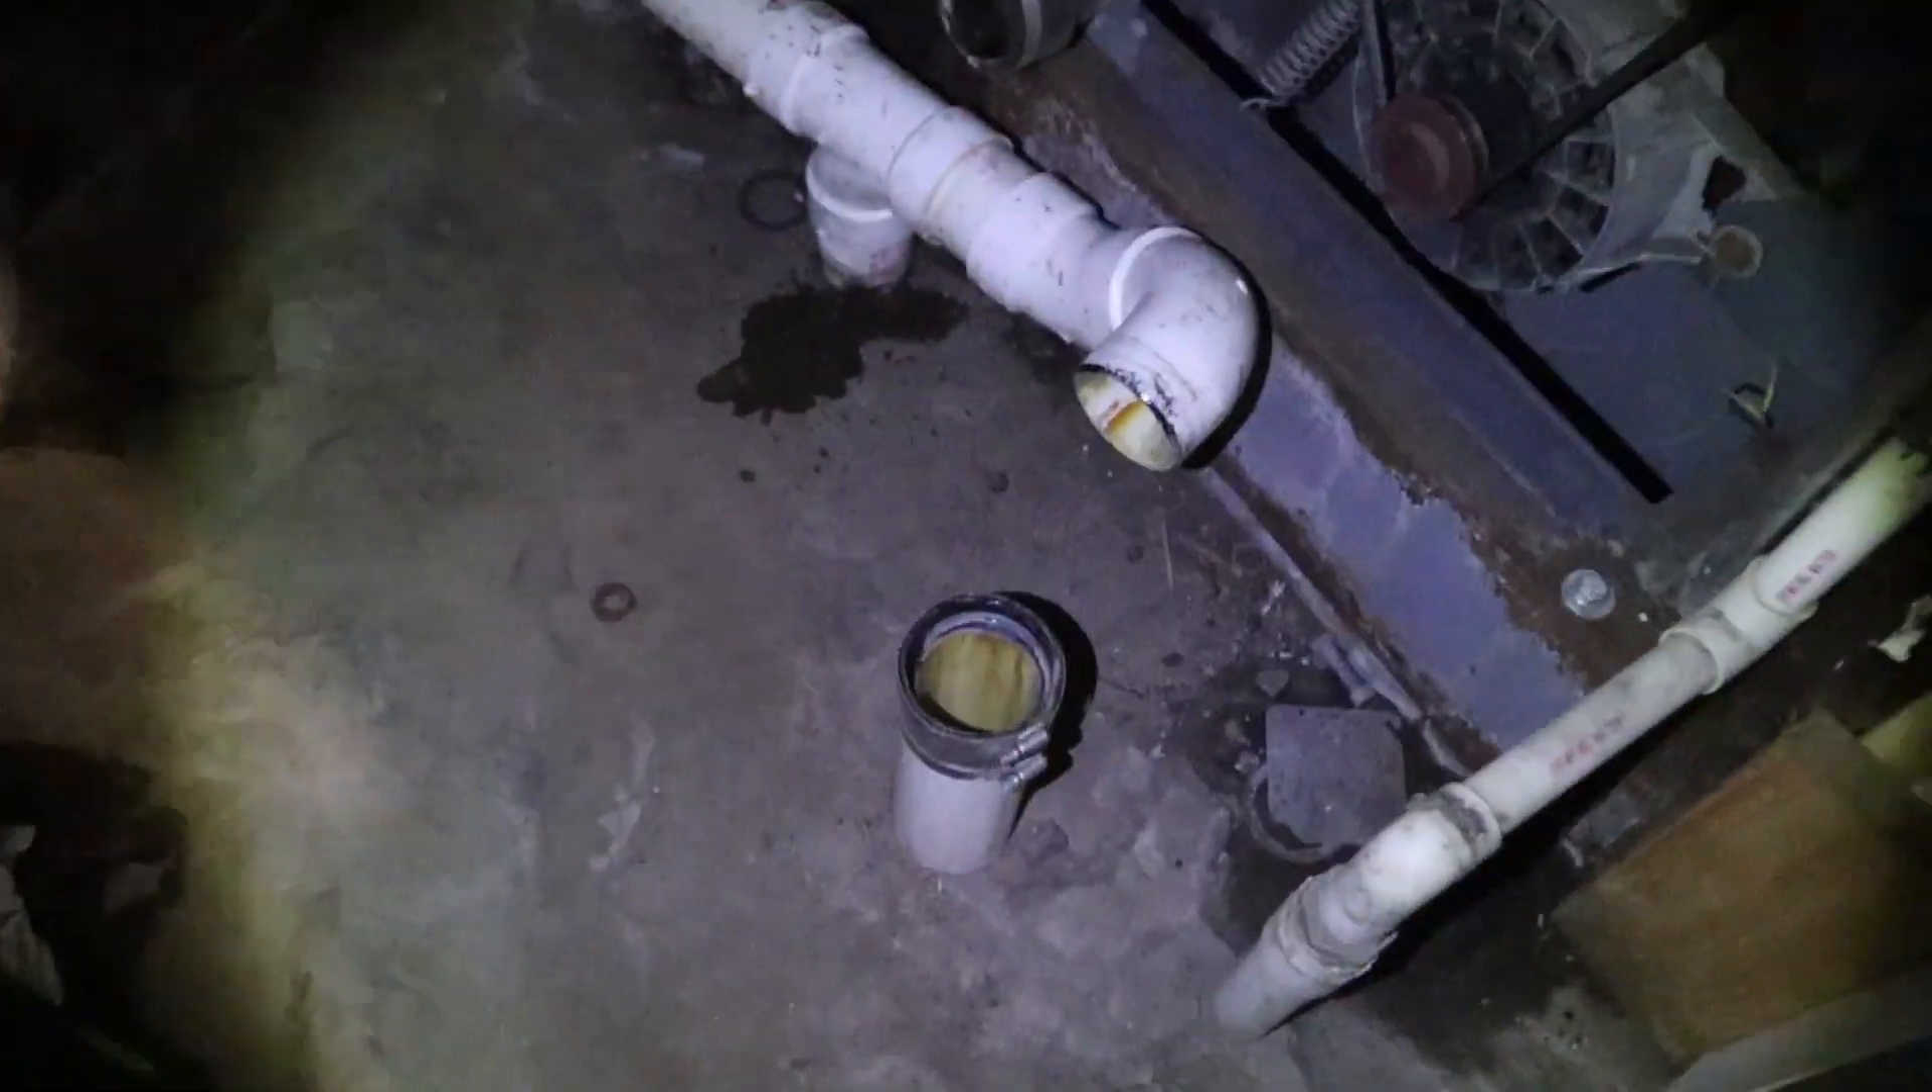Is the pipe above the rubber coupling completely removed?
Yes.